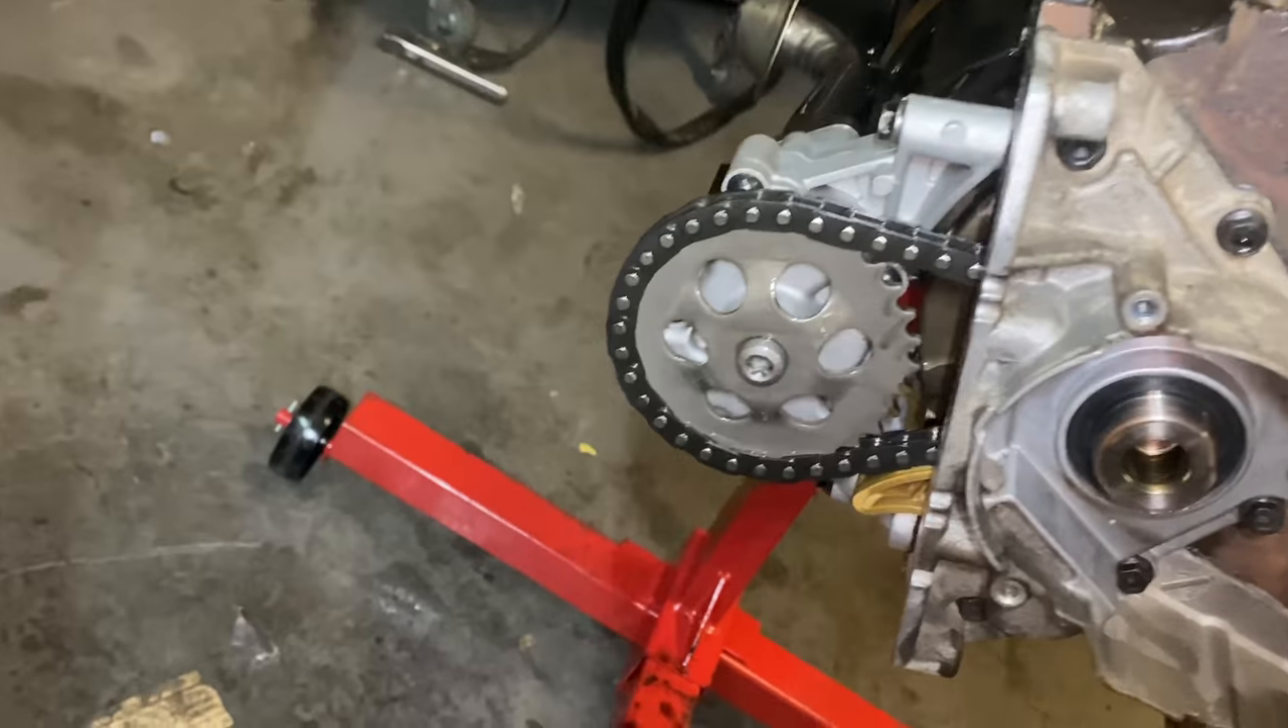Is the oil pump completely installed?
Yes.